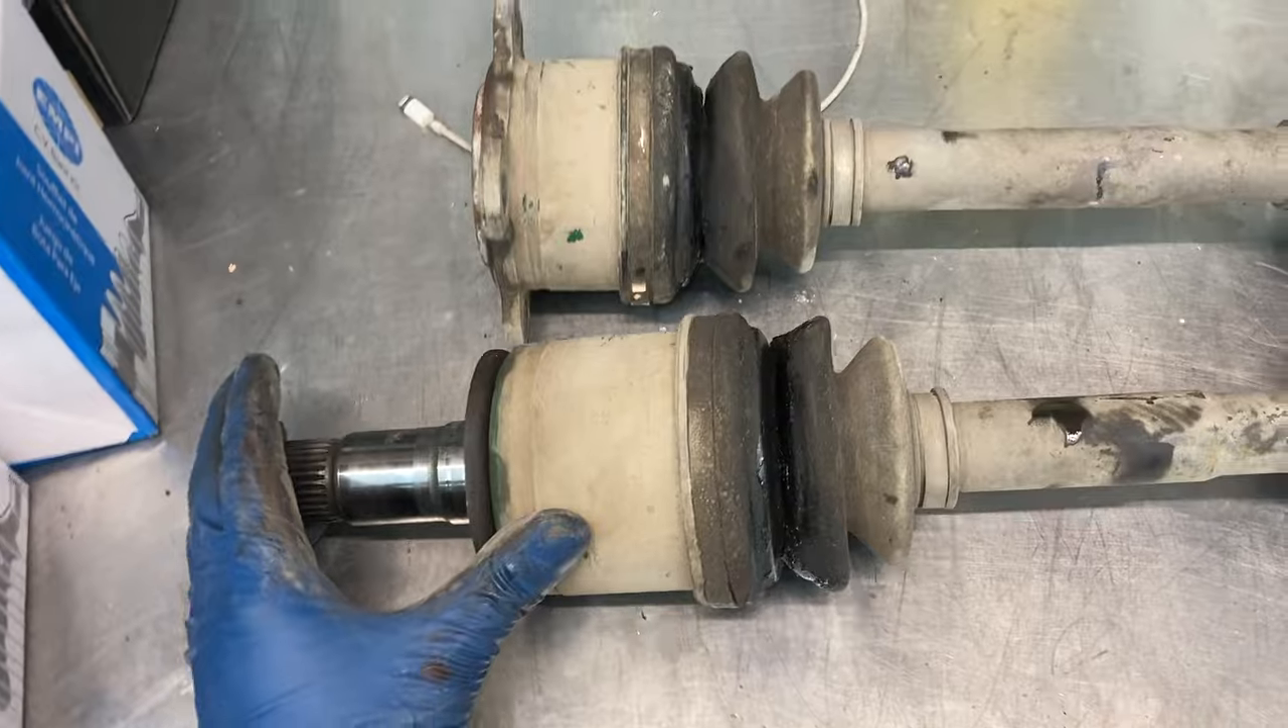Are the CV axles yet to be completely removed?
No.